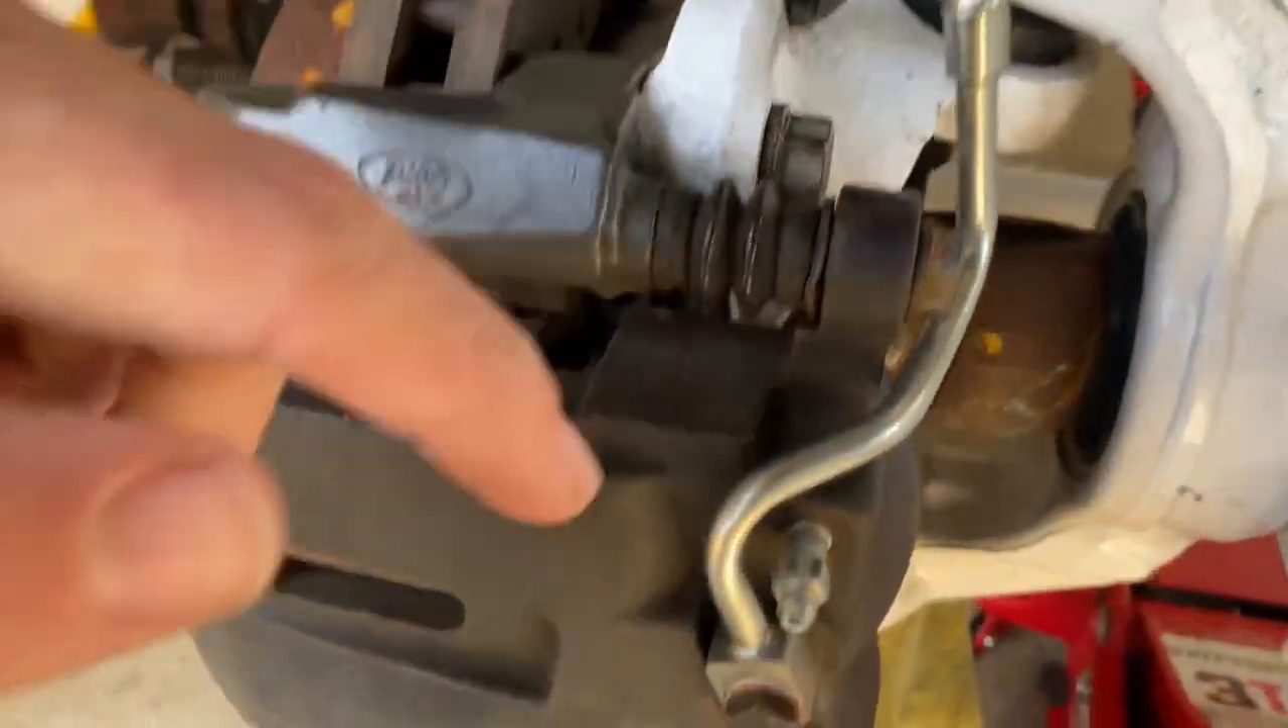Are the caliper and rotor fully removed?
No.